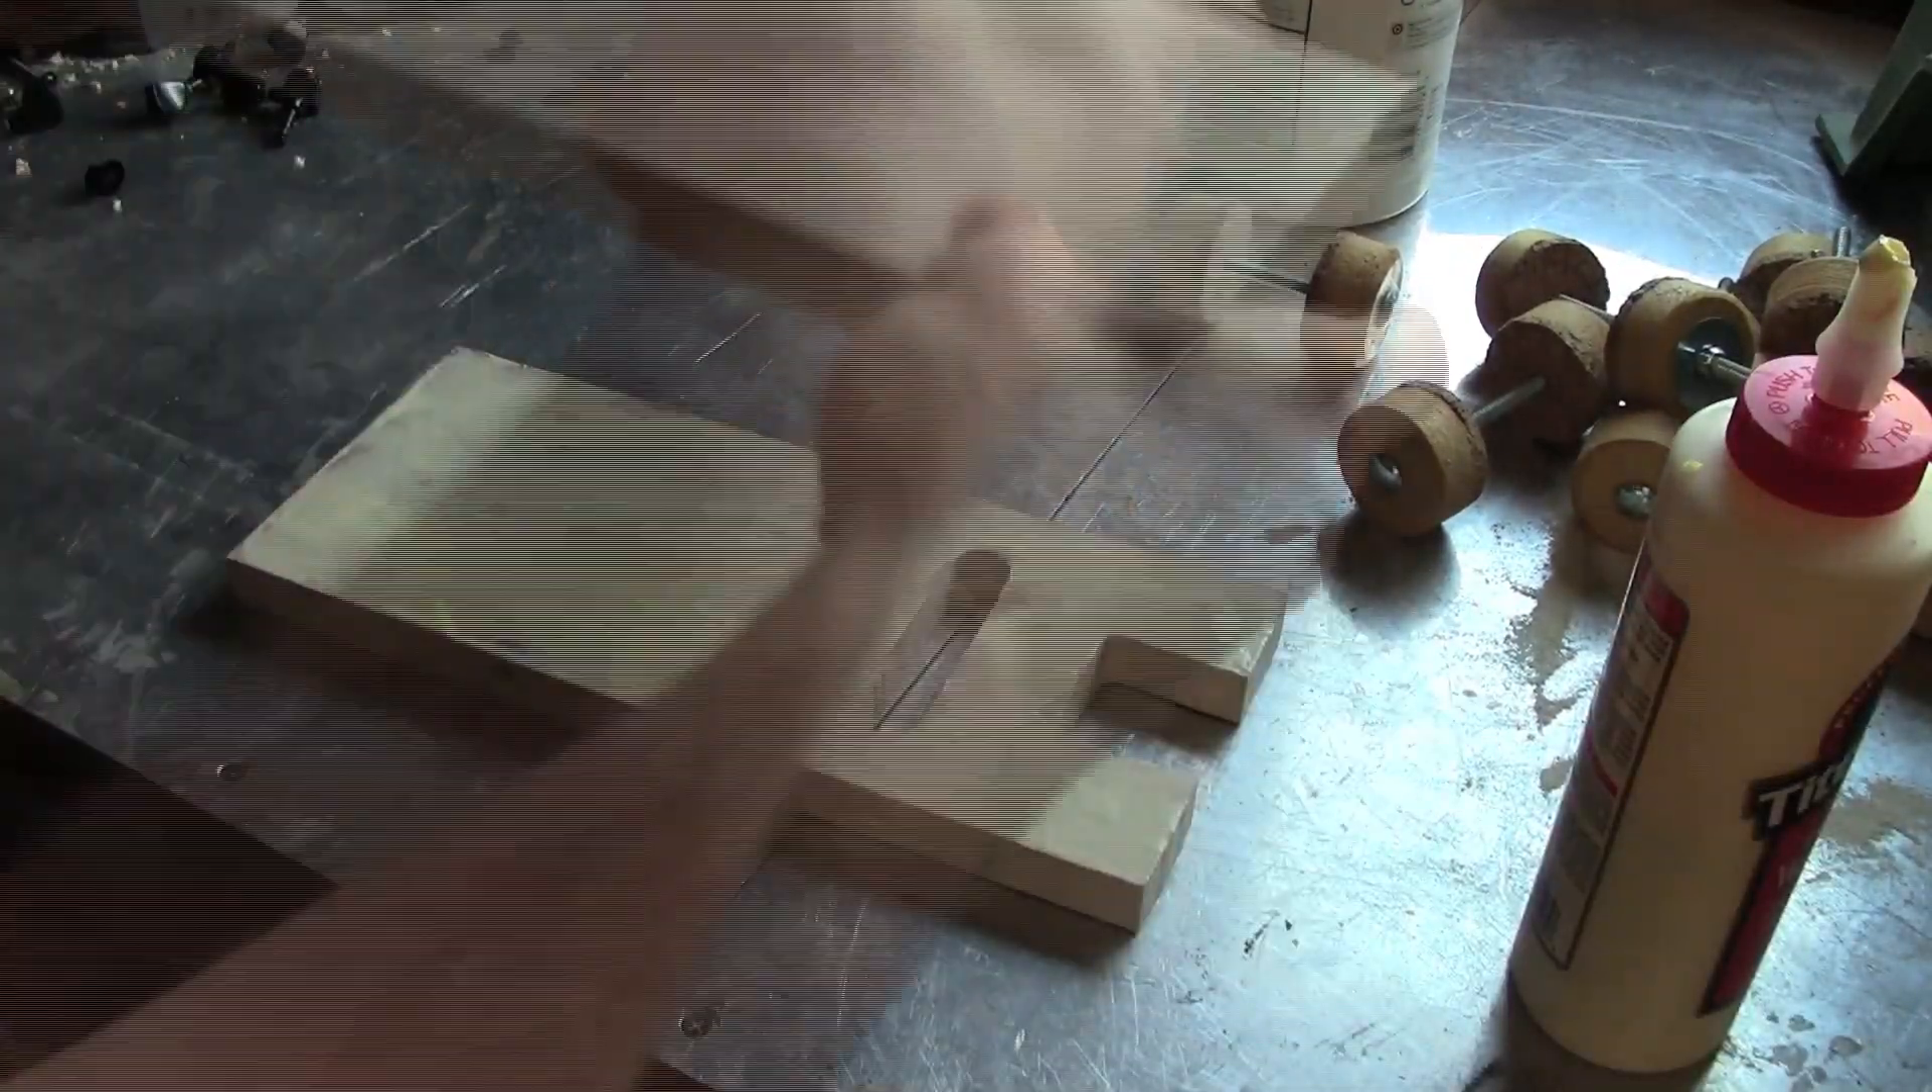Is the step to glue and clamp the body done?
No.